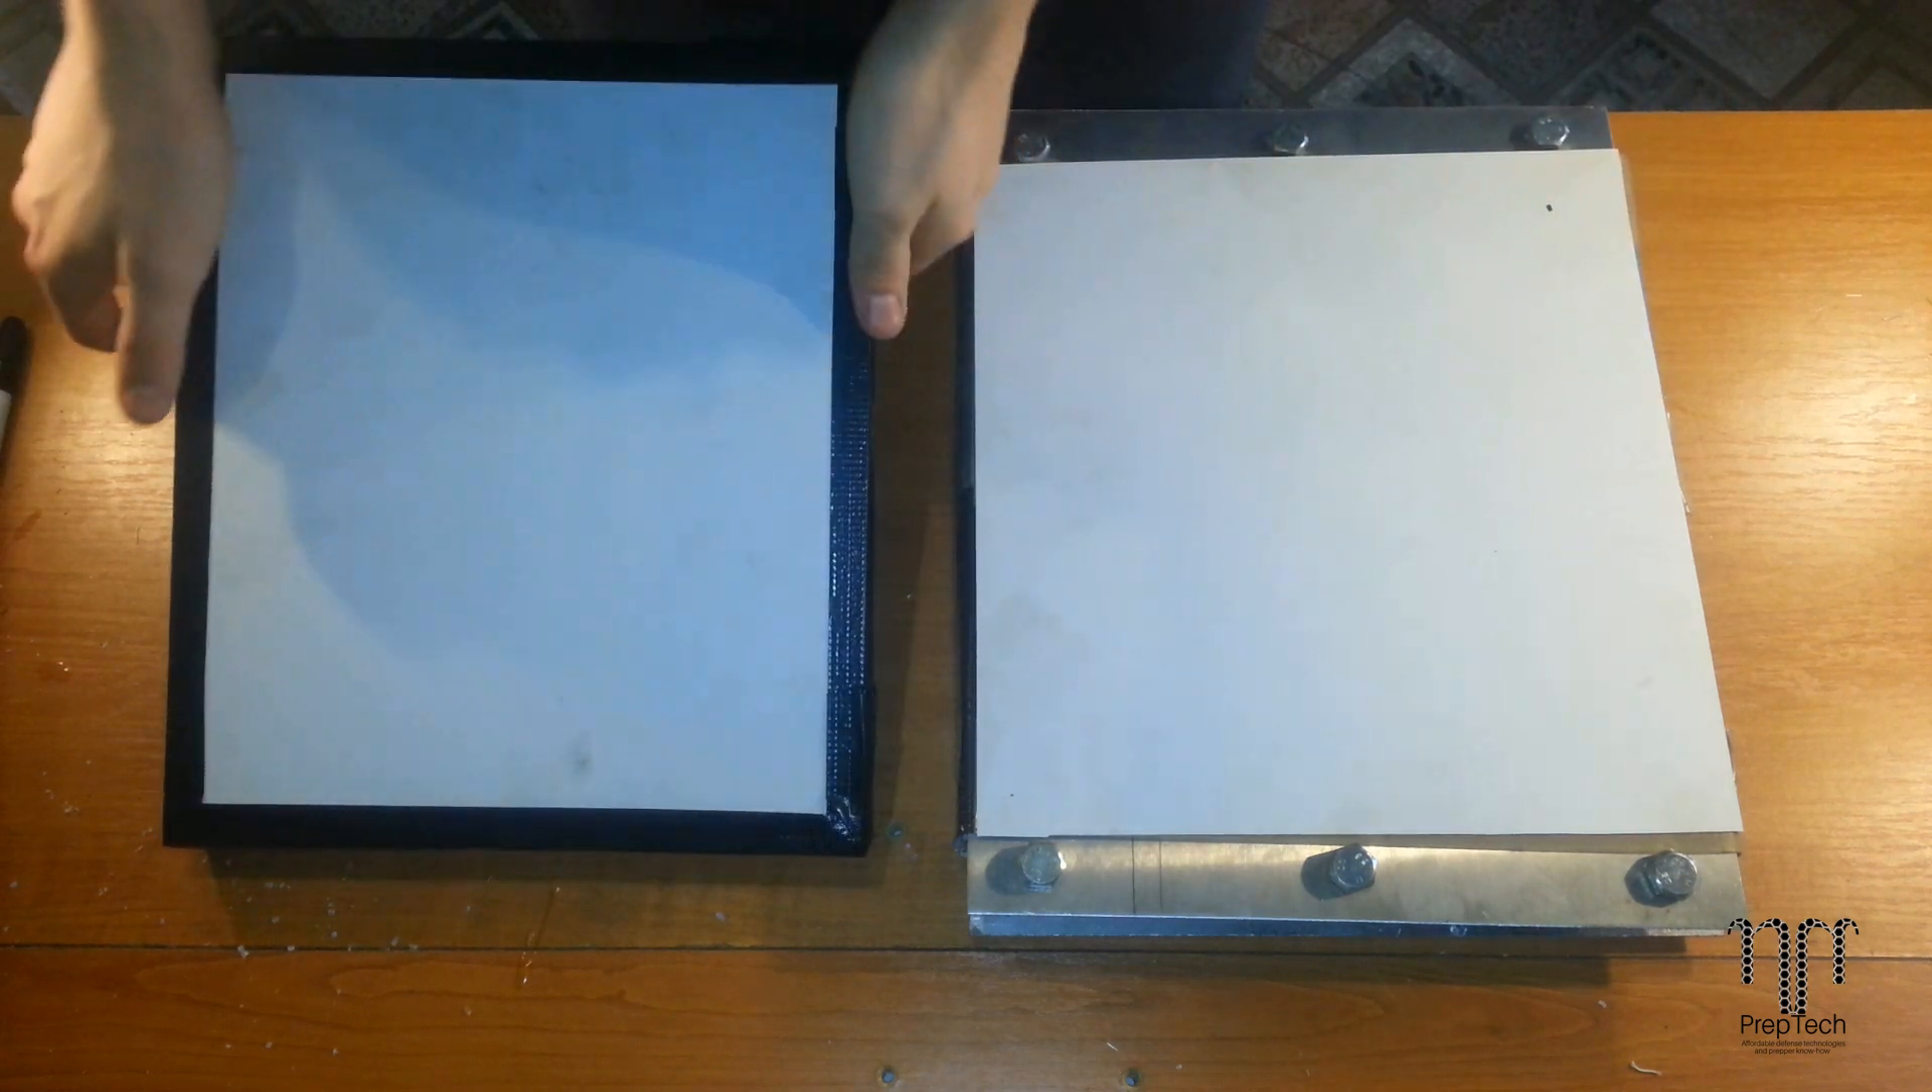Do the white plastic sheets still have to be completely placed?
No.